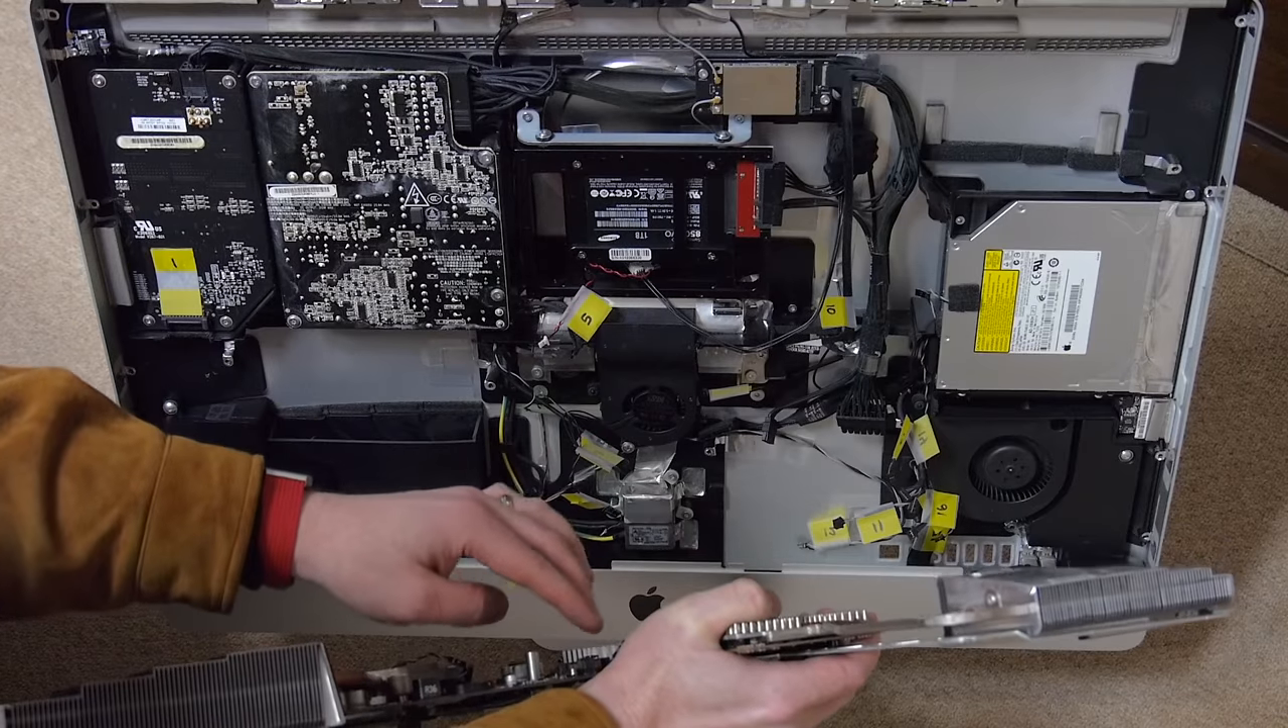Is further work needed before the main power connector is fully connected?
Yes.